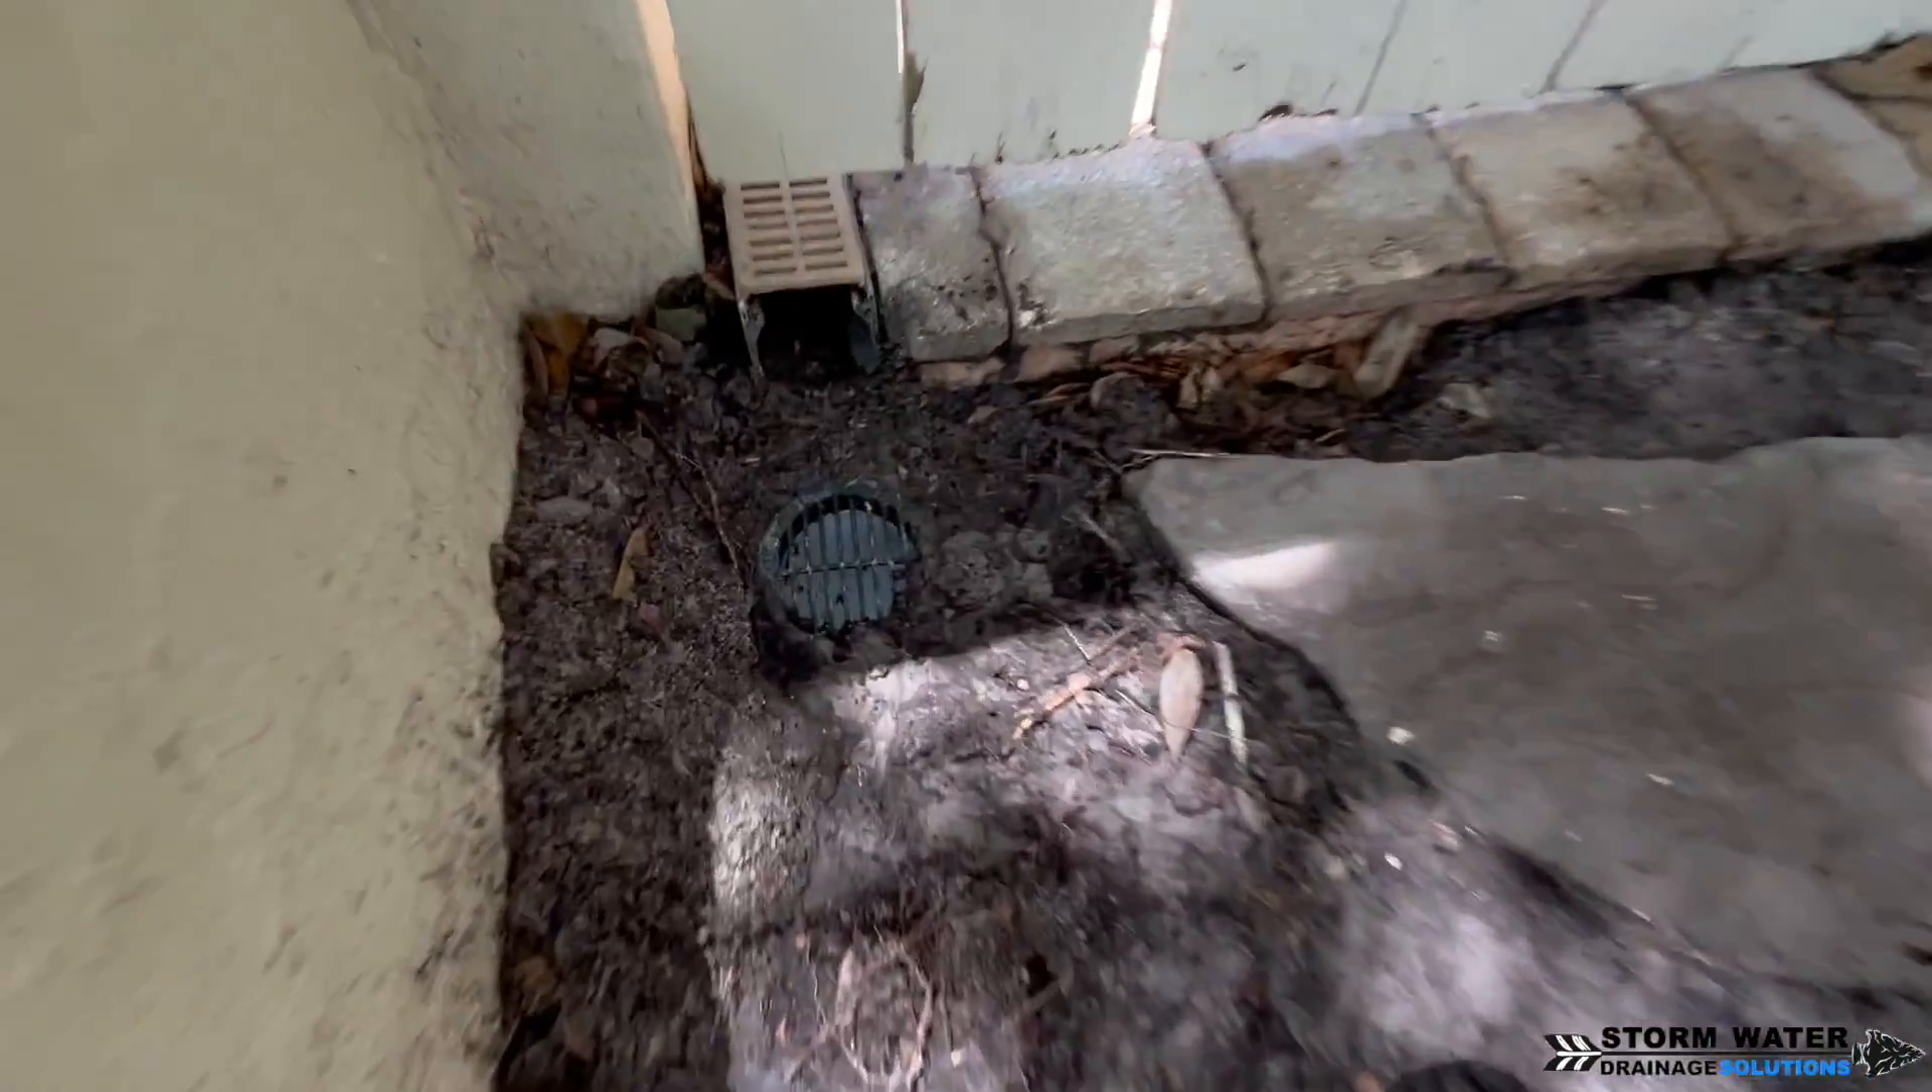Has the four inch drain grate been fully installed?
Yes.